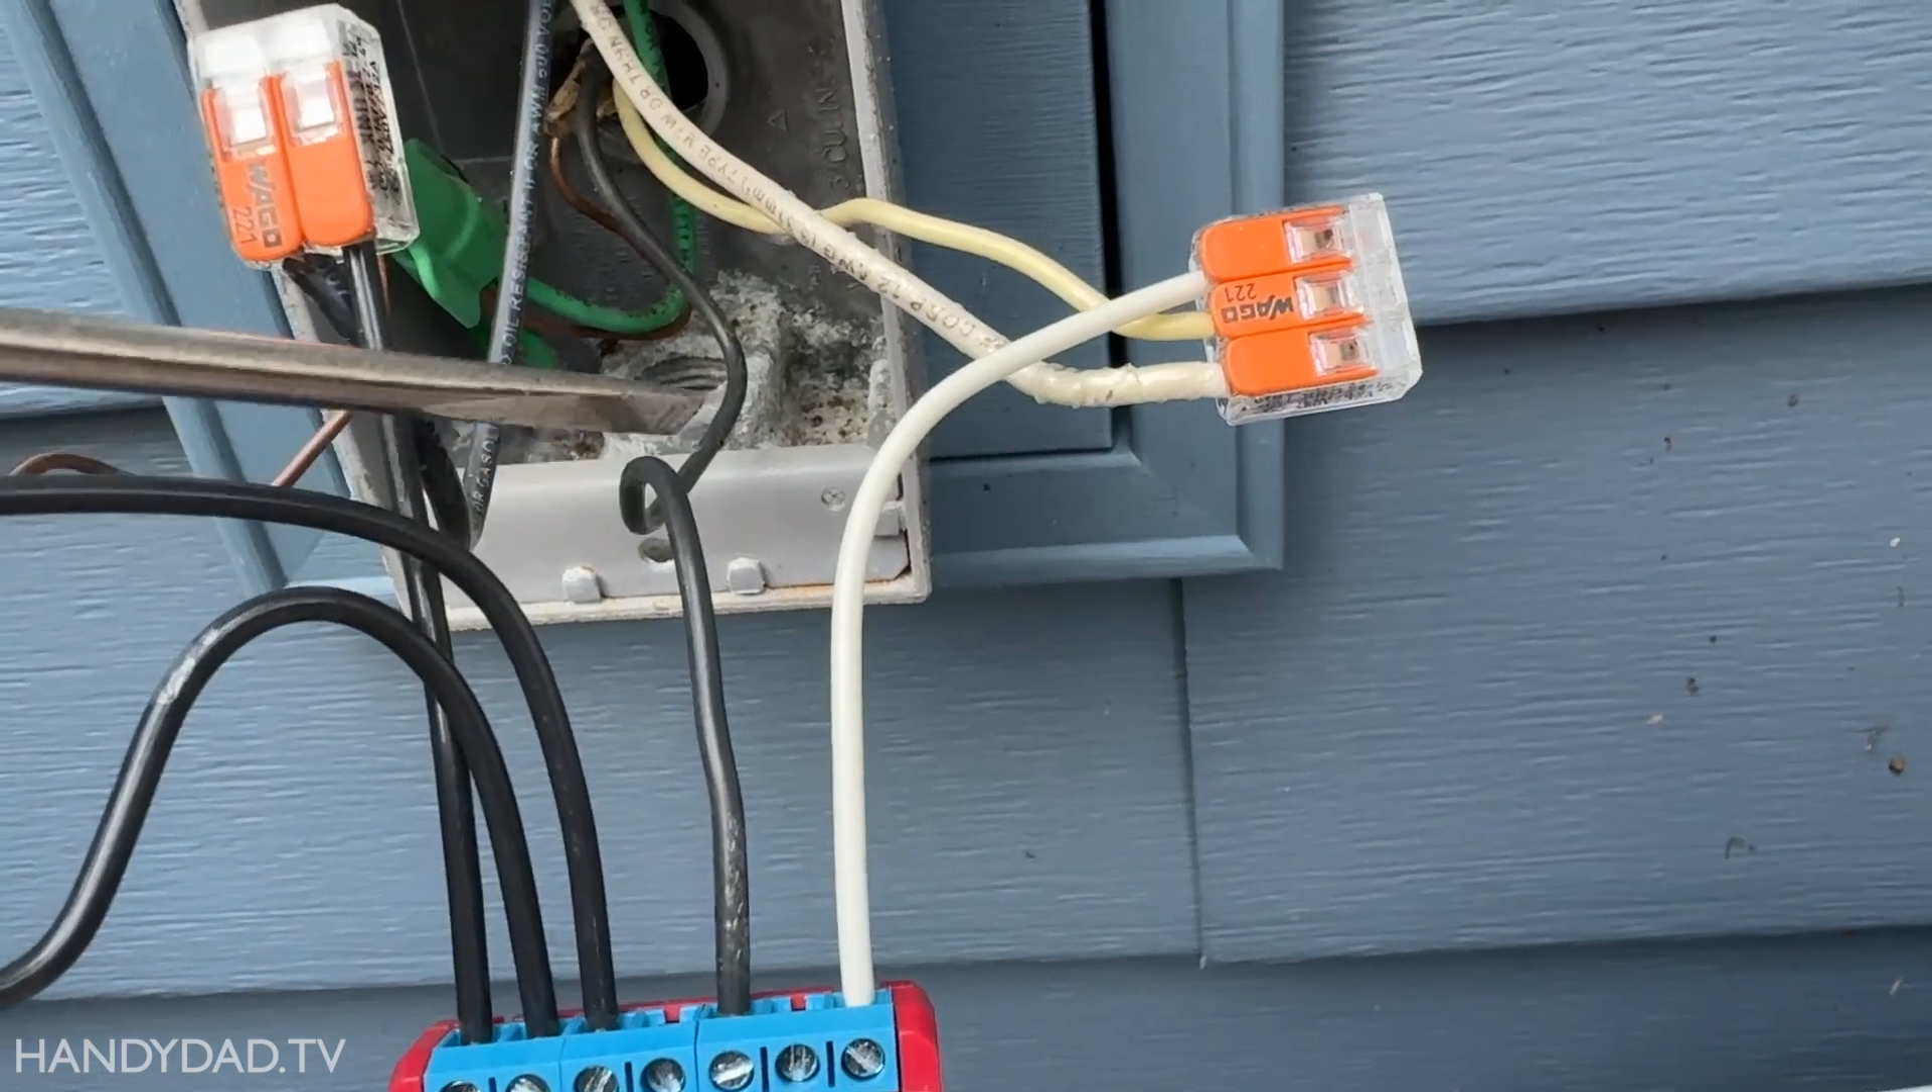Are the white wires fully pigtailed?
Yes.